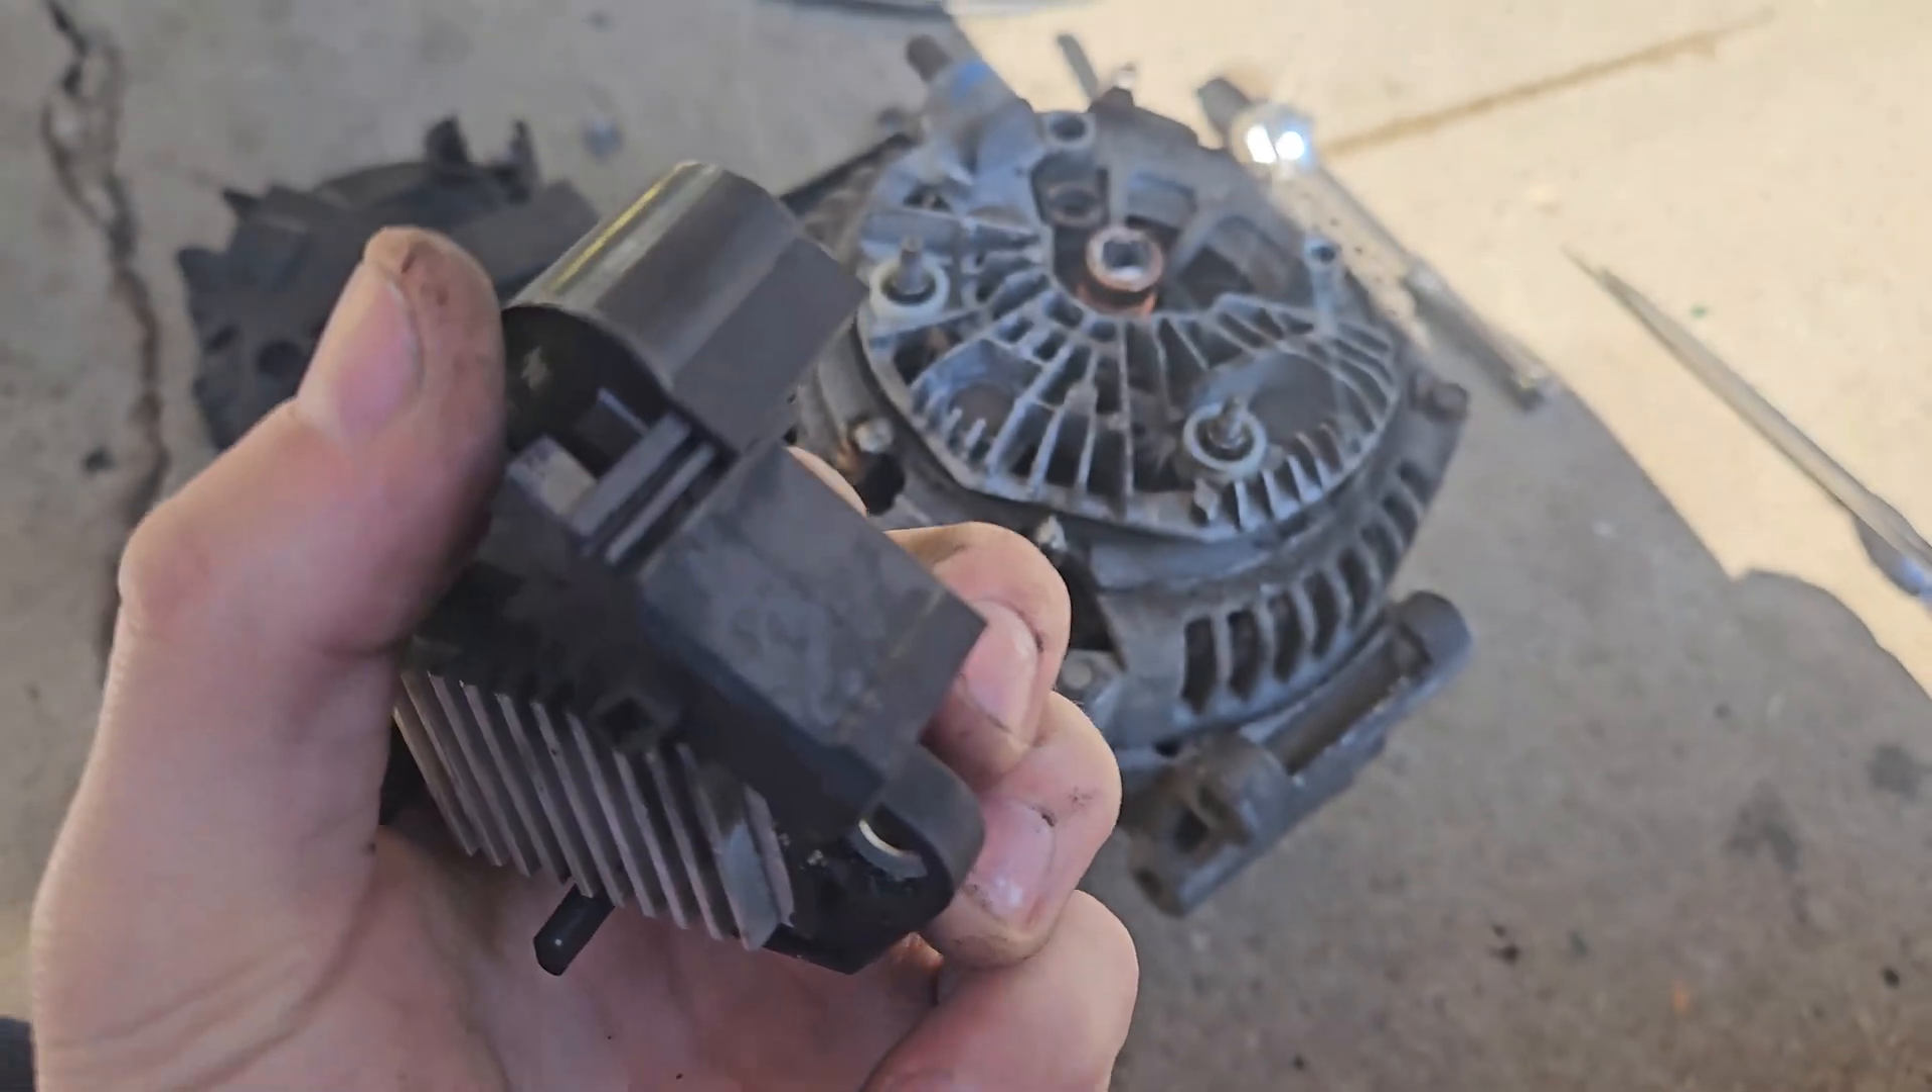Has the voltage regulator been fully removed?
Yes.